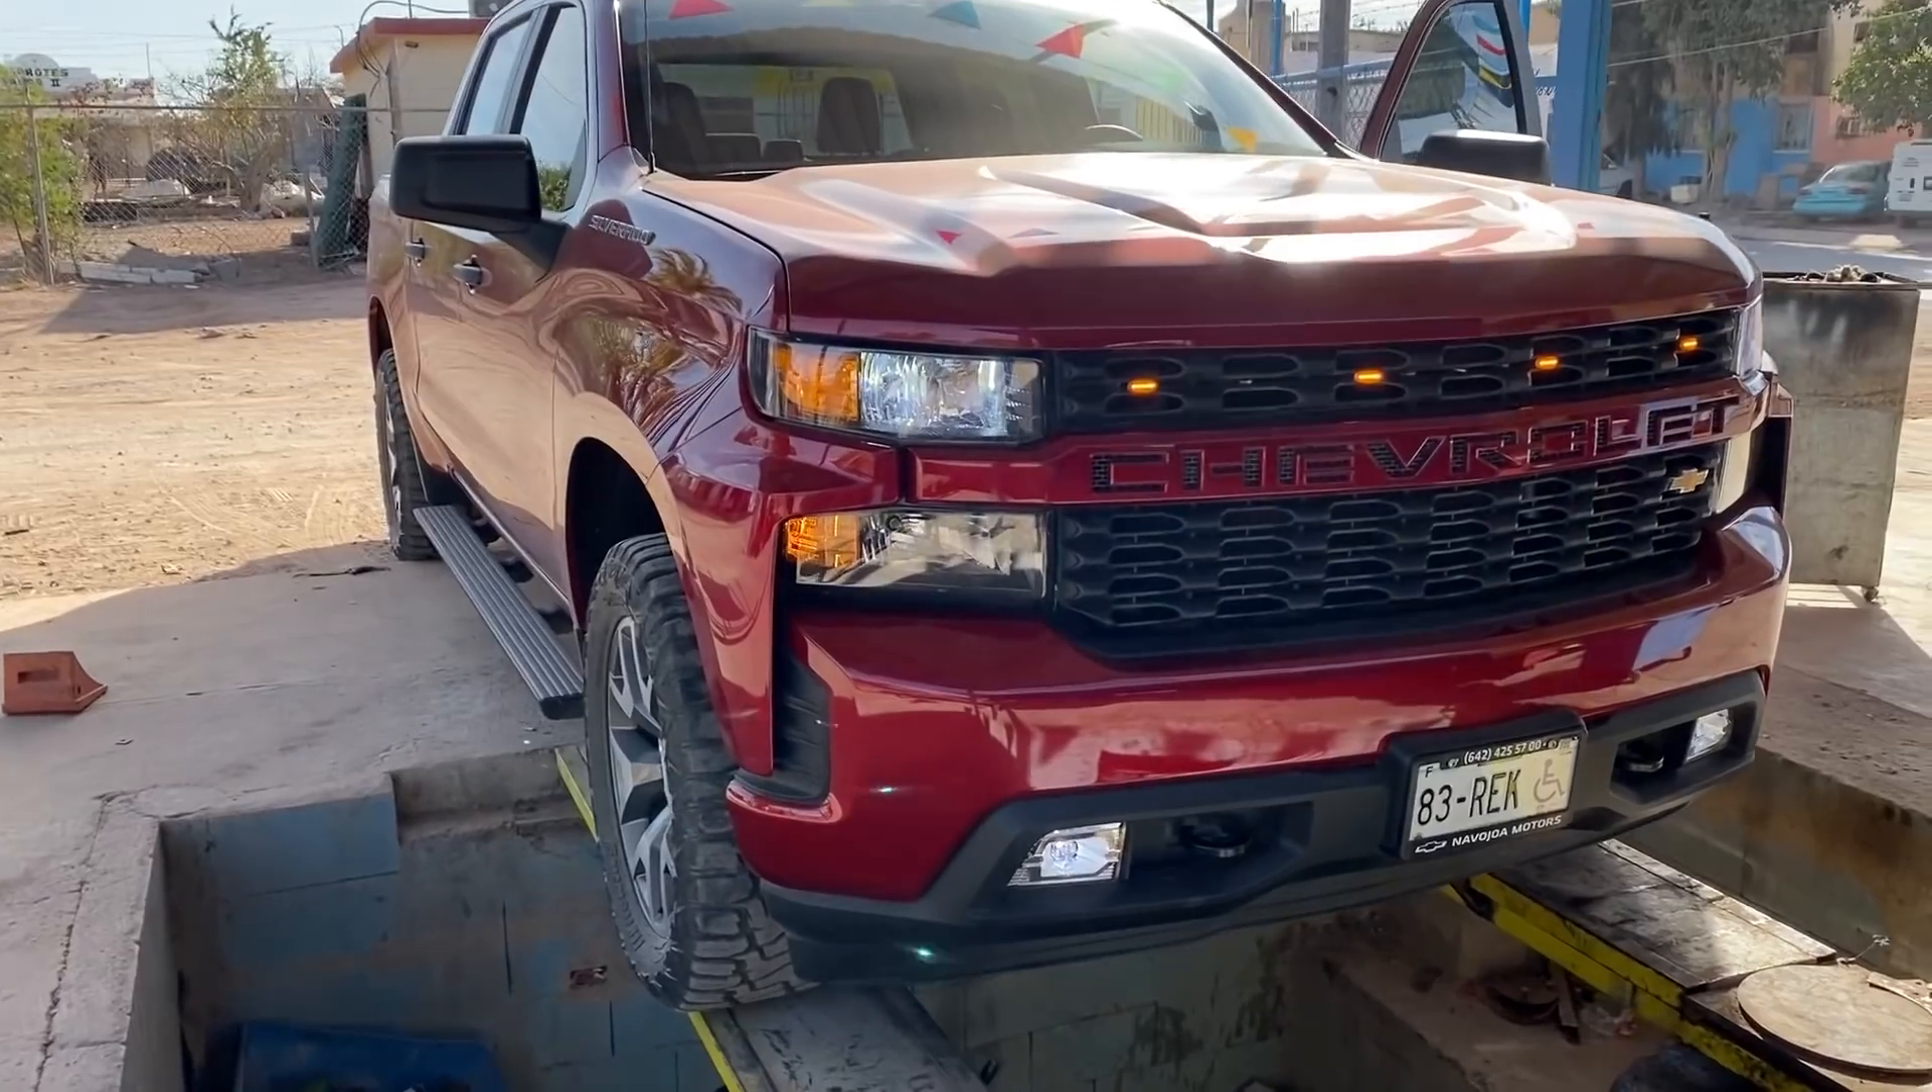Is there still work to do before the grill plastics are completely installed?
No.